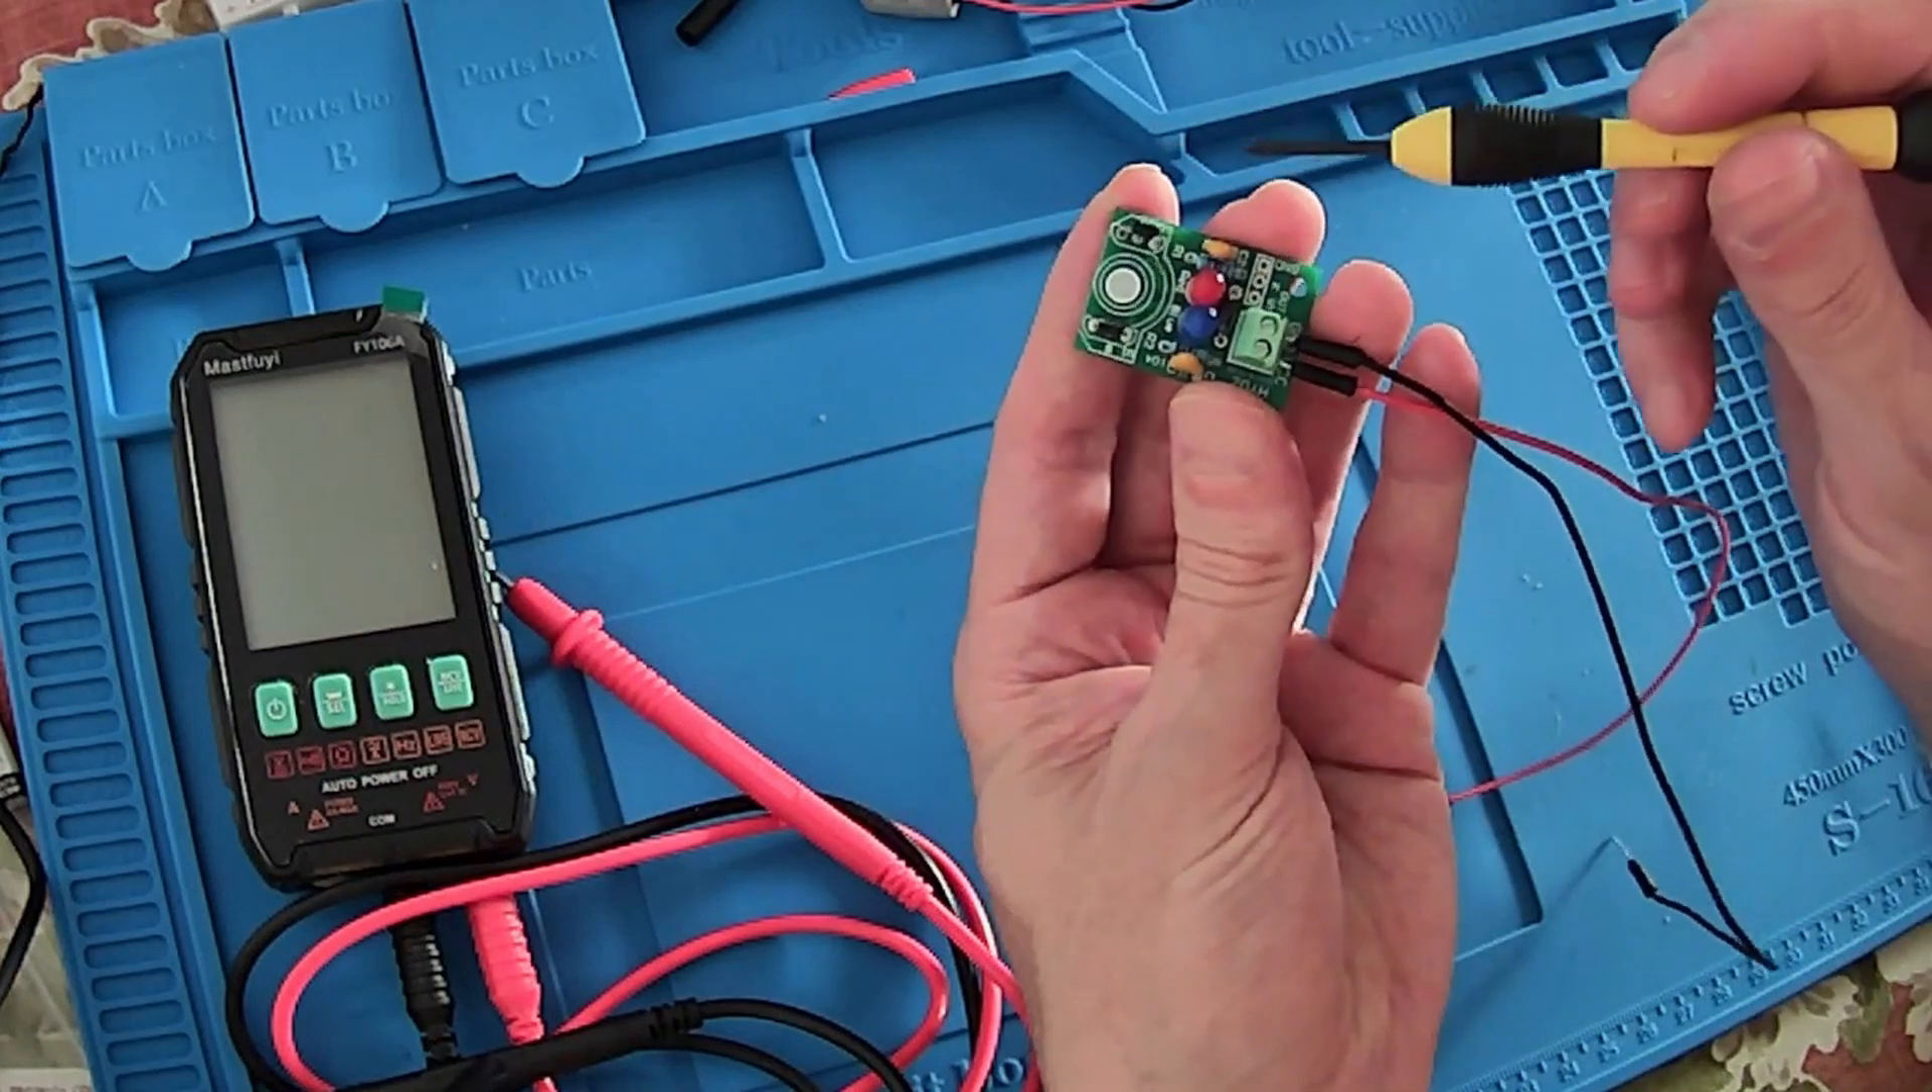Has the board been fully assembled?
Yes.